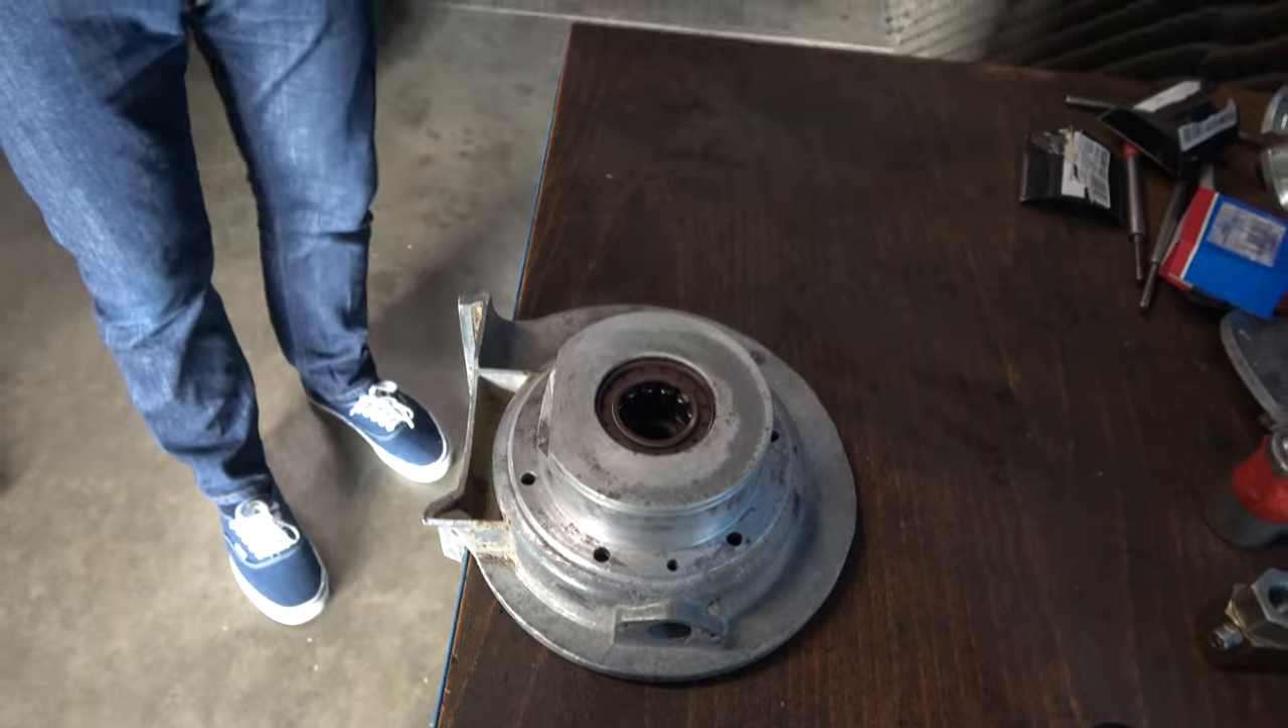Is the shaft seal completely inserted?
Yes.